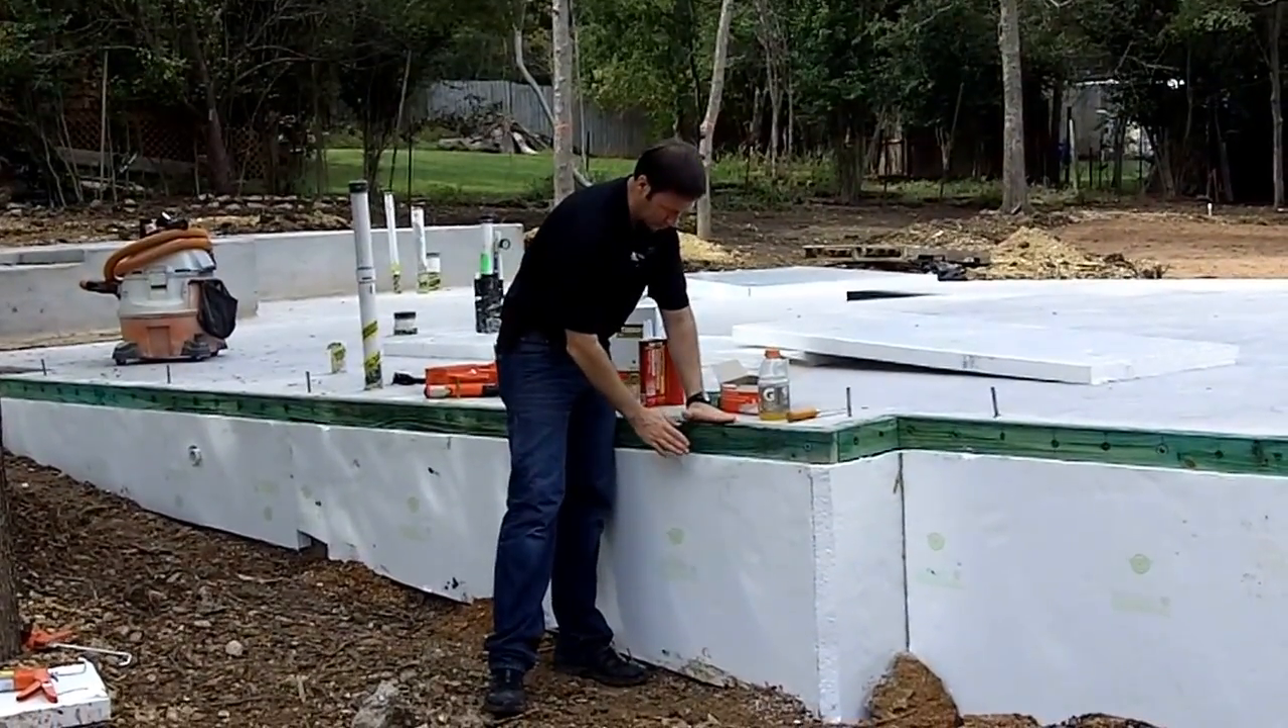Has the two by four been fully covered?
No.